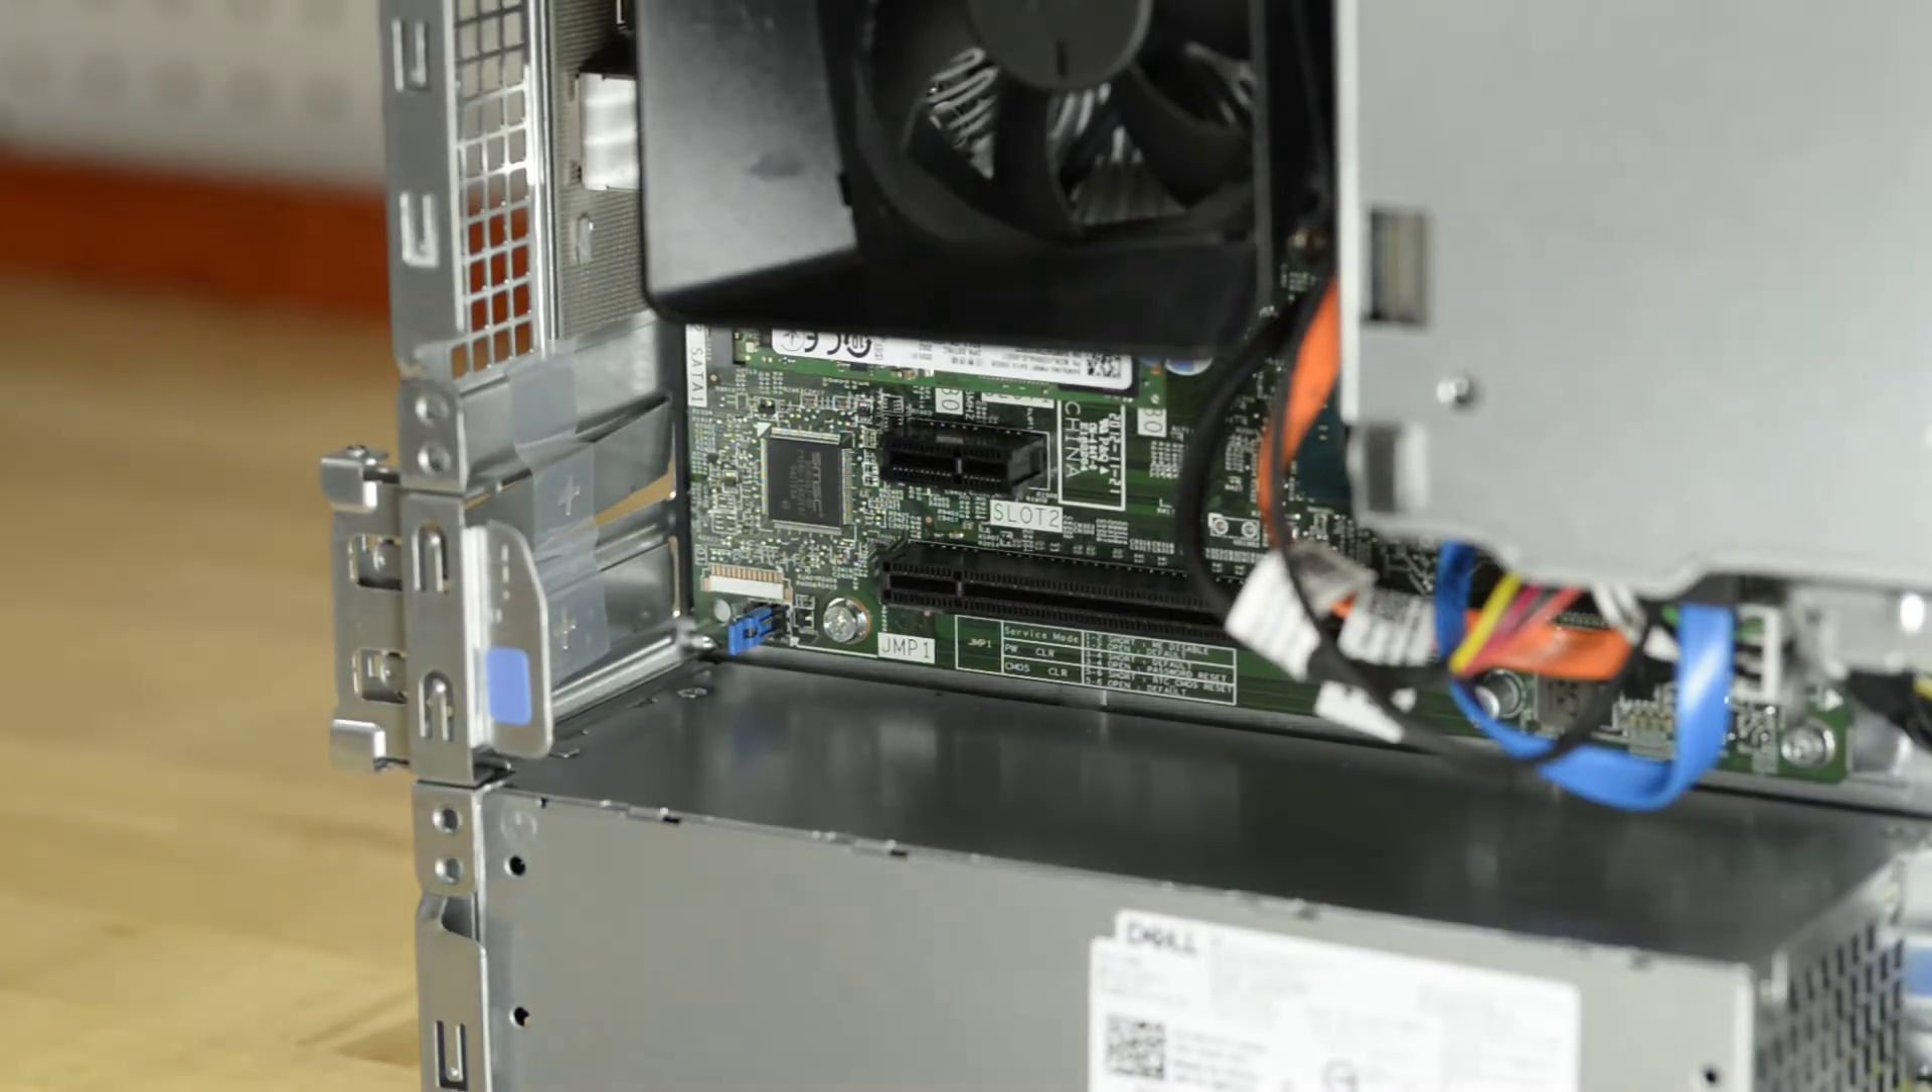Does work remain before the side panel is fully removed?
No.